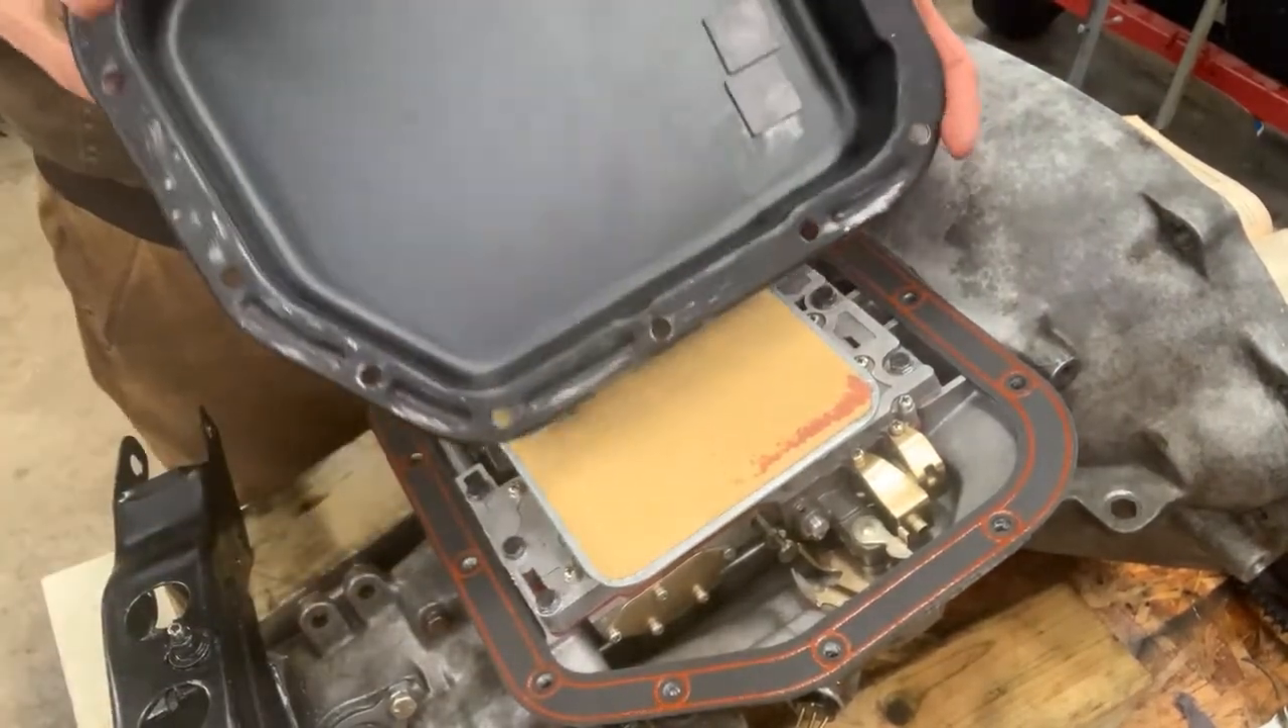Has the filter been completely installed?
Yes.